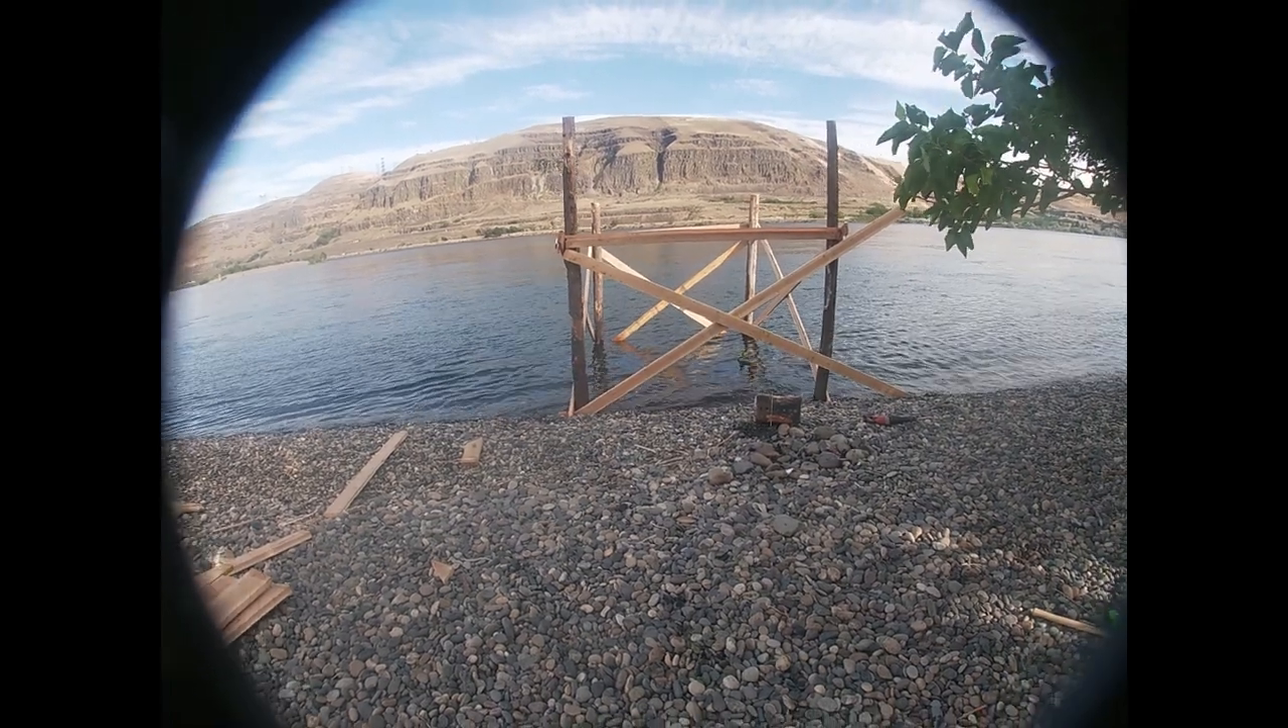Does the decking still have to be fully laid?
Yes.